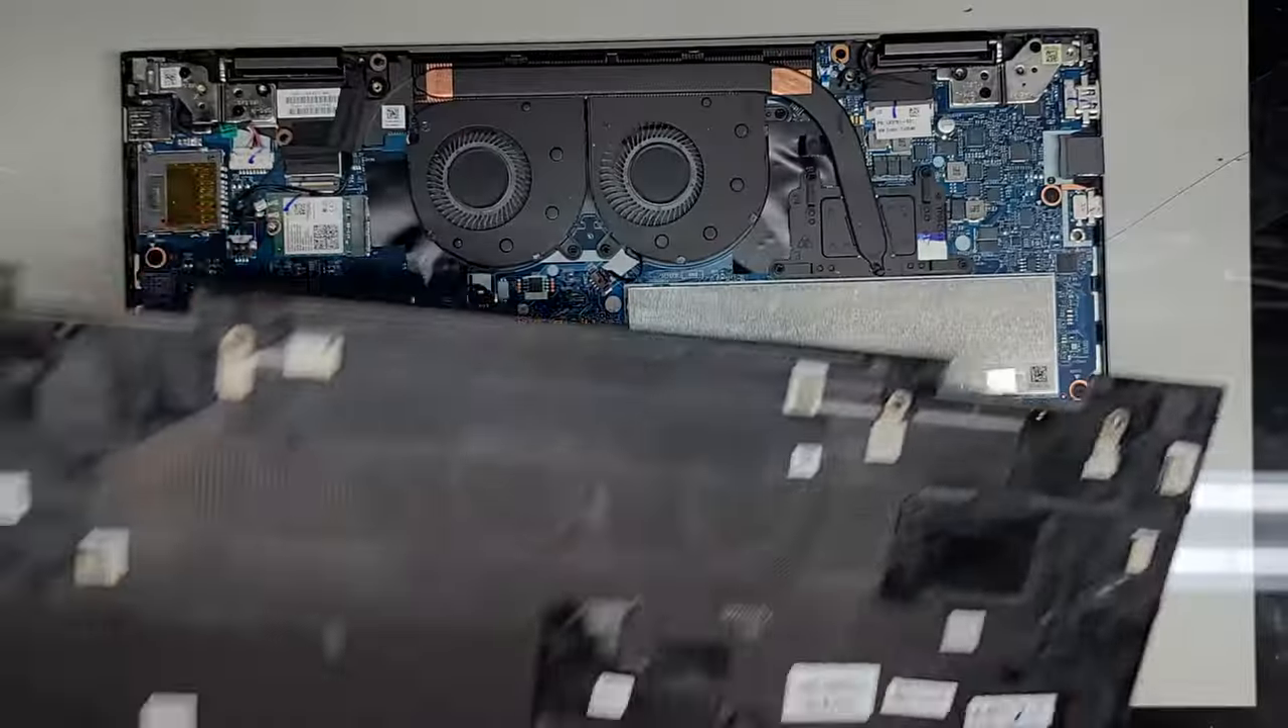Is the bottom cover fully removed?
Yes.